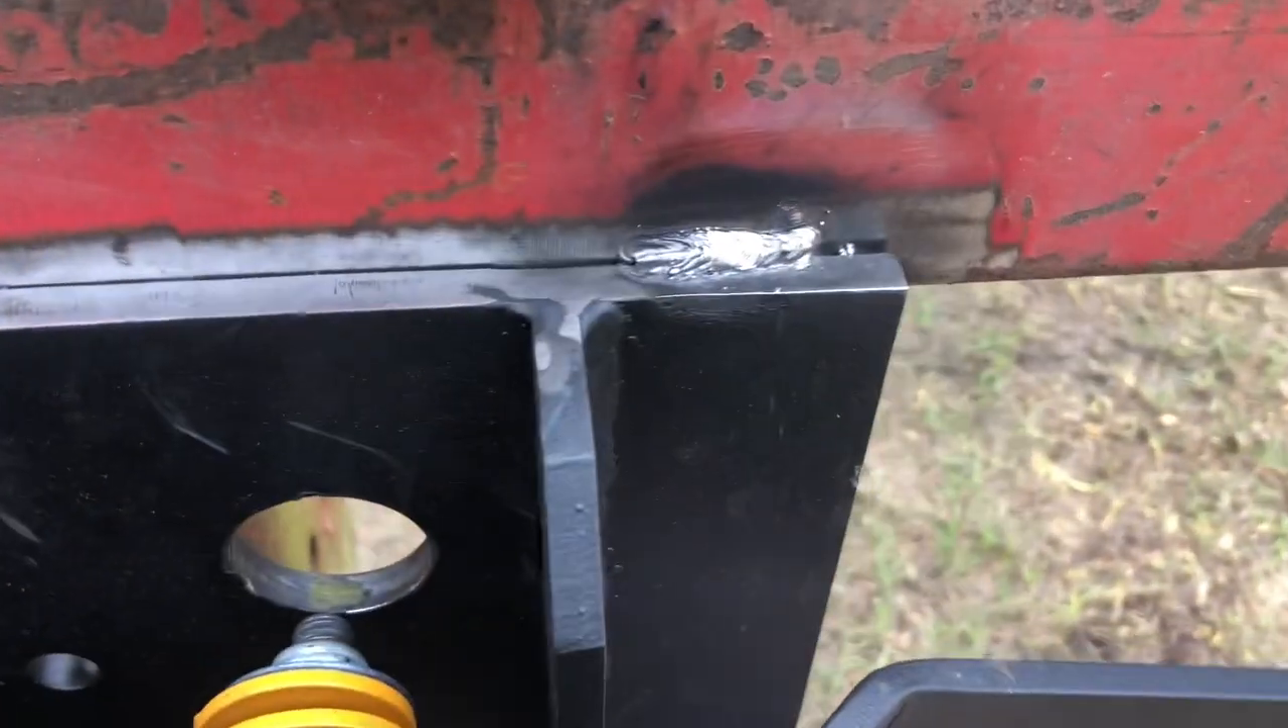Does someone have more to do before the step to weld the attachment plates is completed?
Yes.